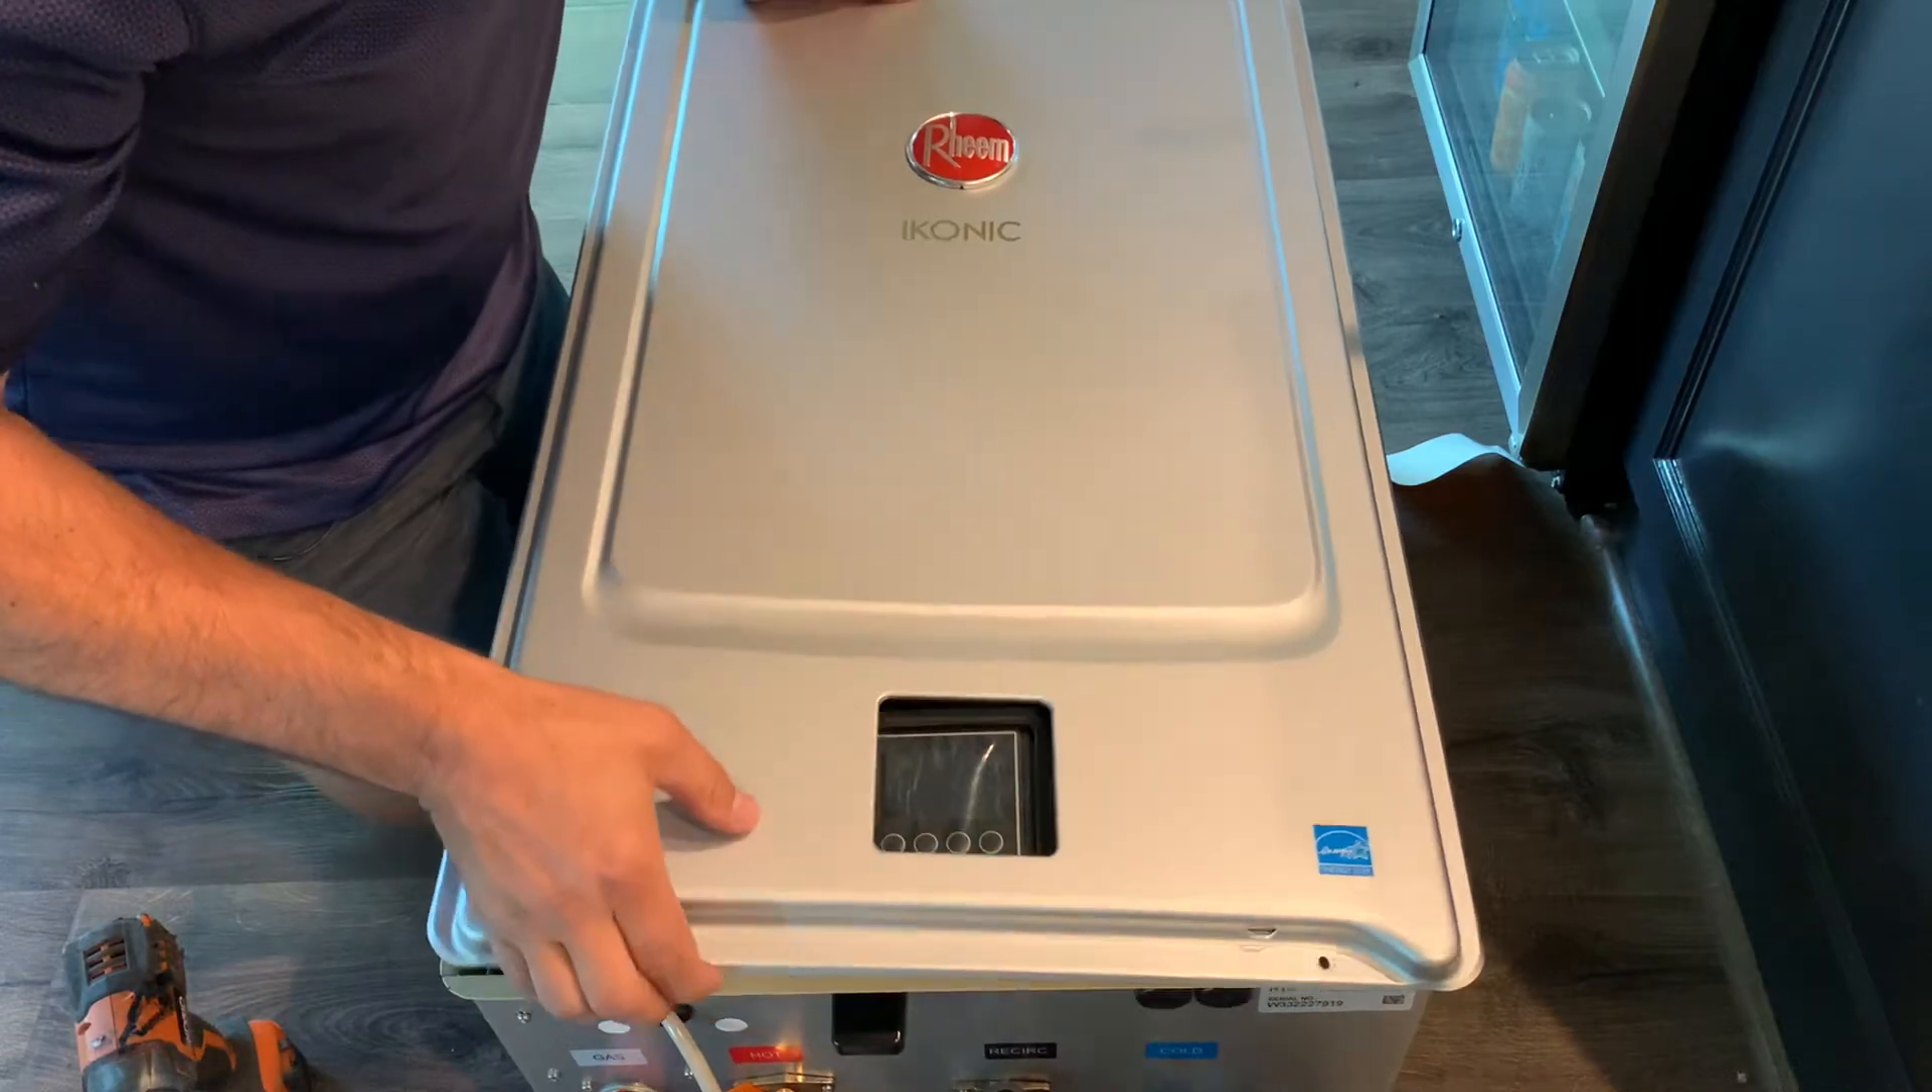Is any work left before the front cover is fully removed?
Yes.